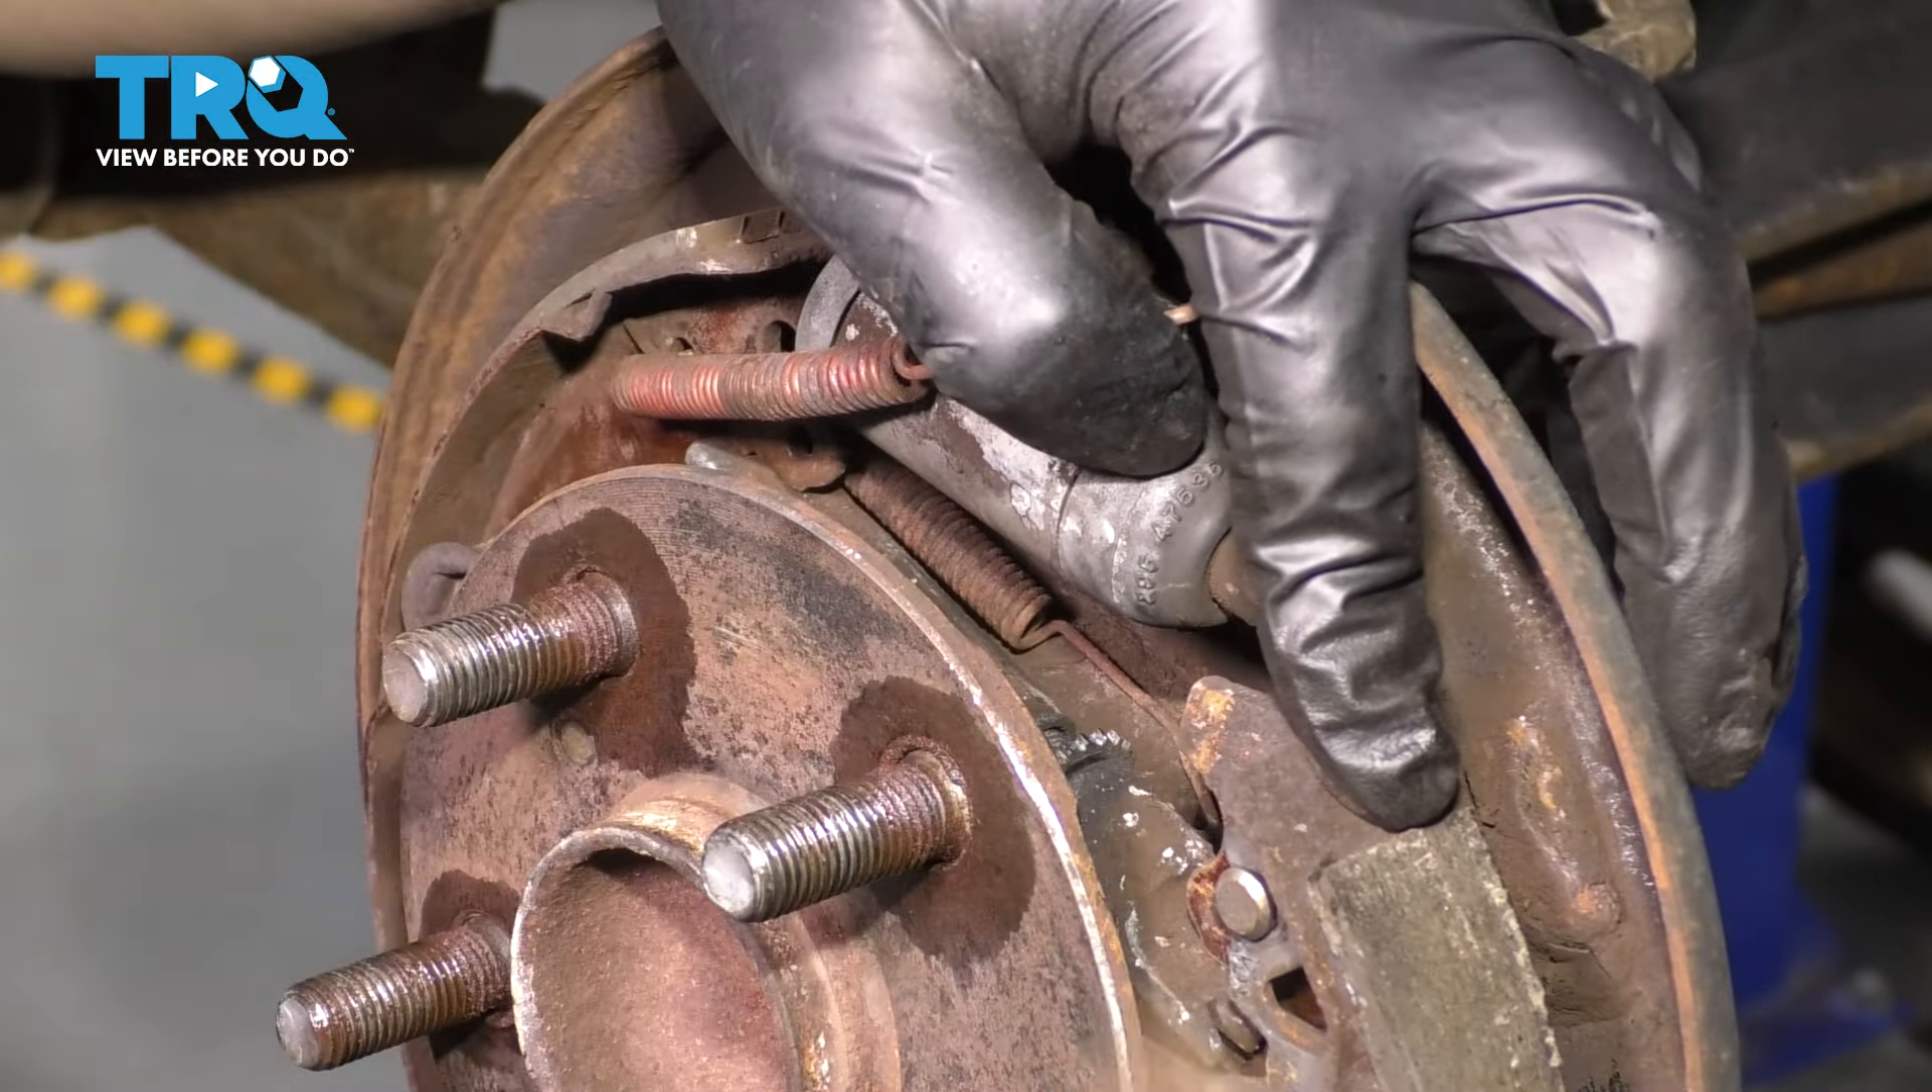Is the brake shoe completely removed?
No.